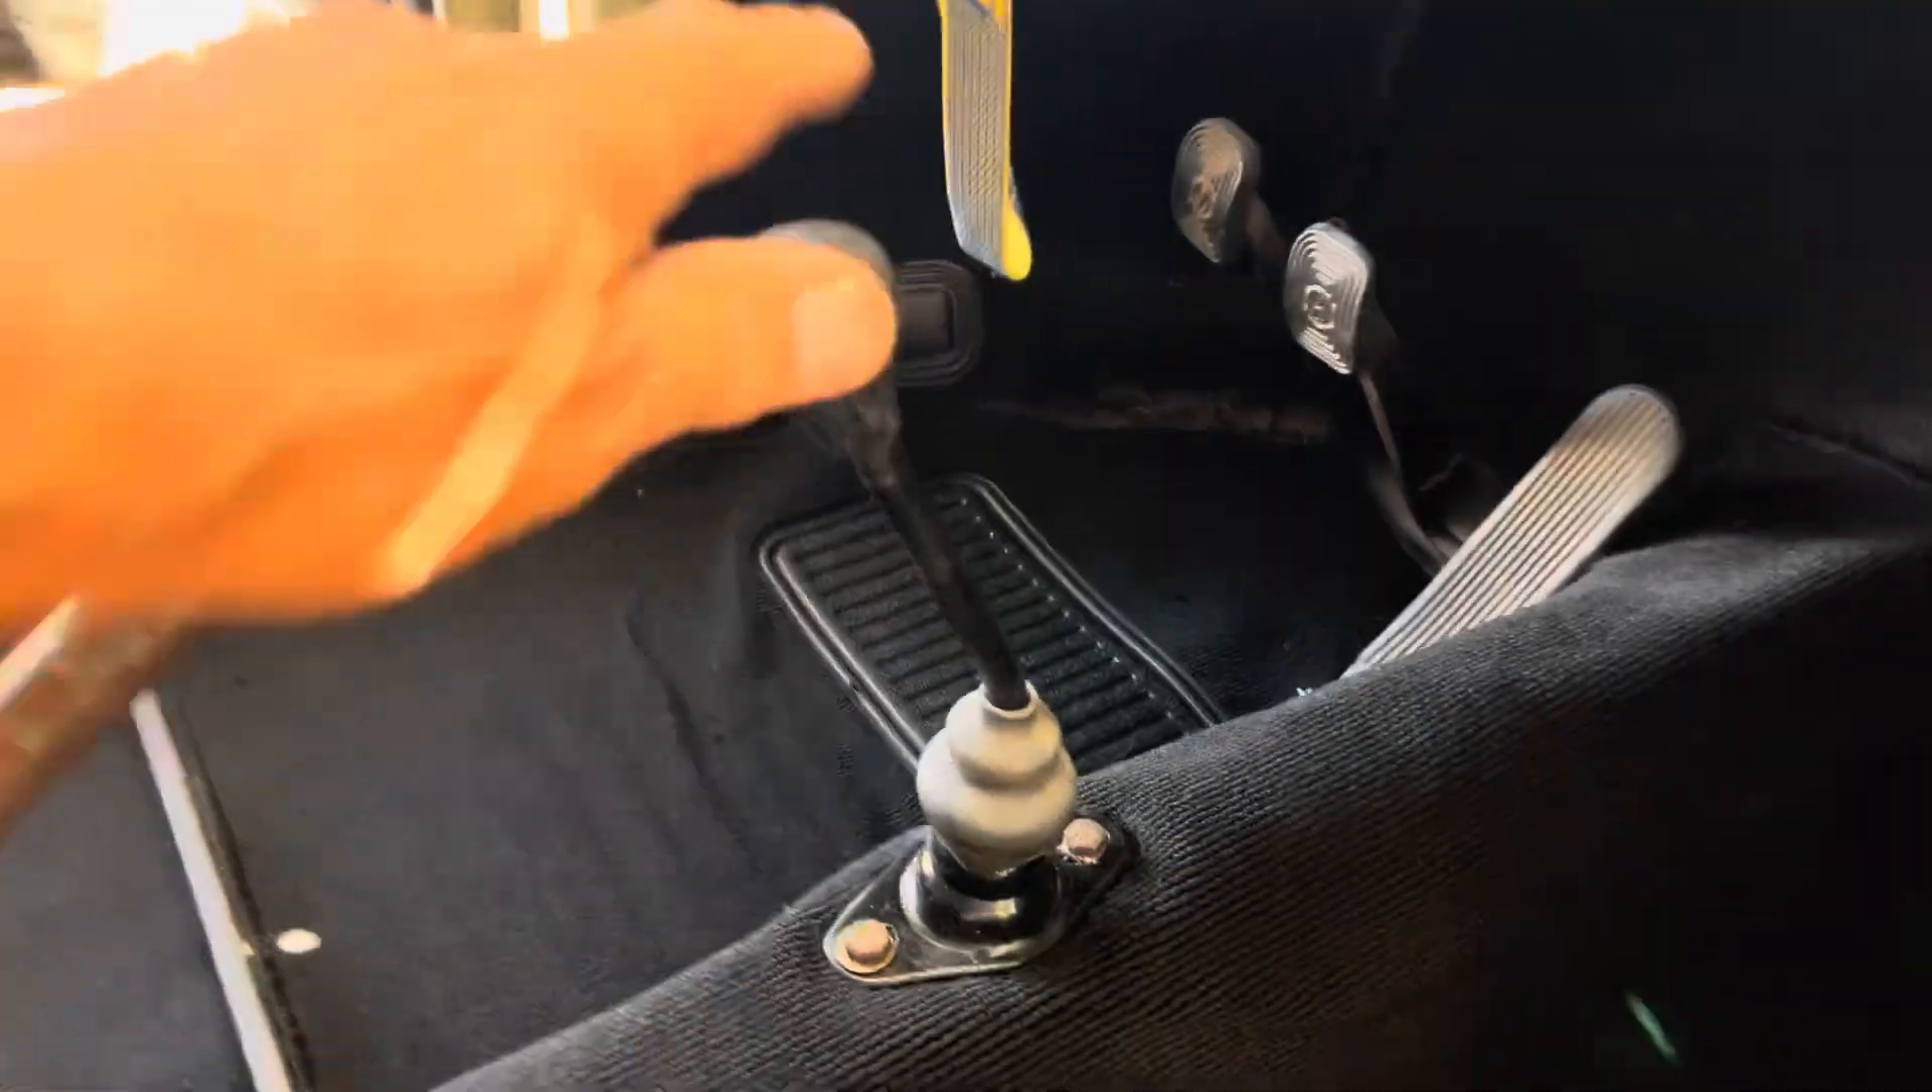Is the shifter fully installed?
Yes.